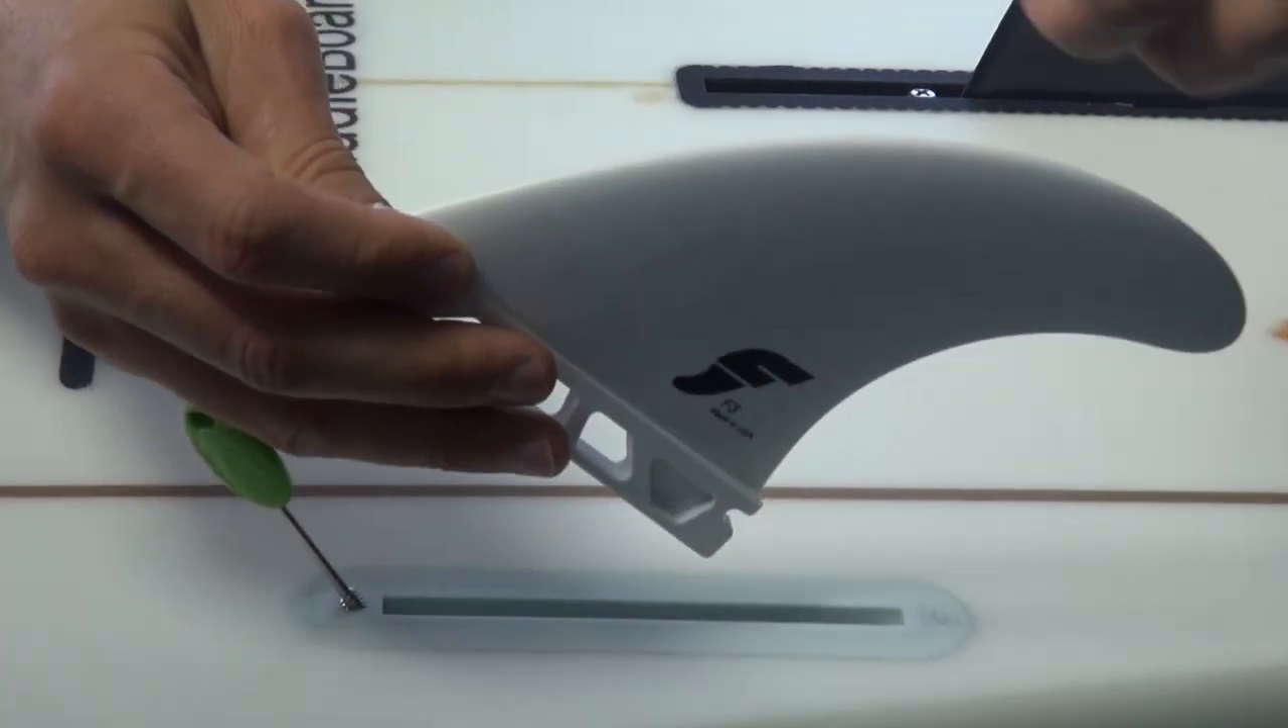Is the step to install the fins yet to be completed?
Yes.